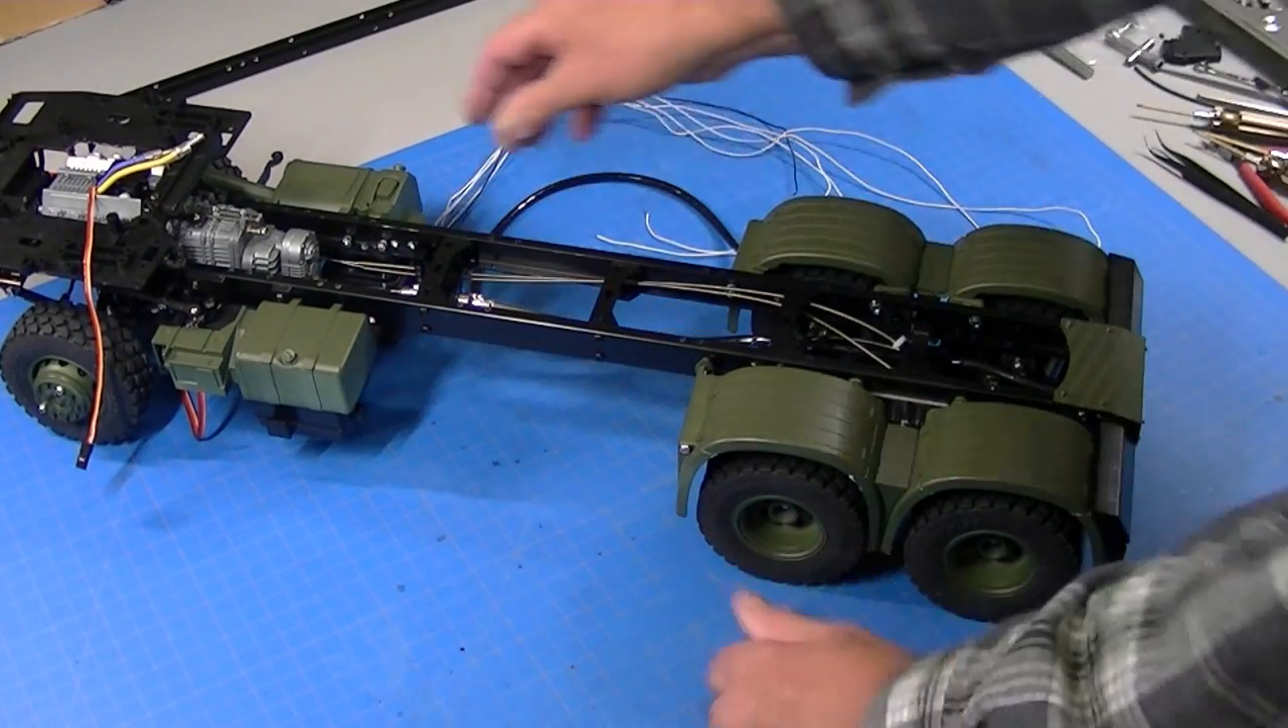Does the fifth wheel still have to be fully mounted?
Yes.